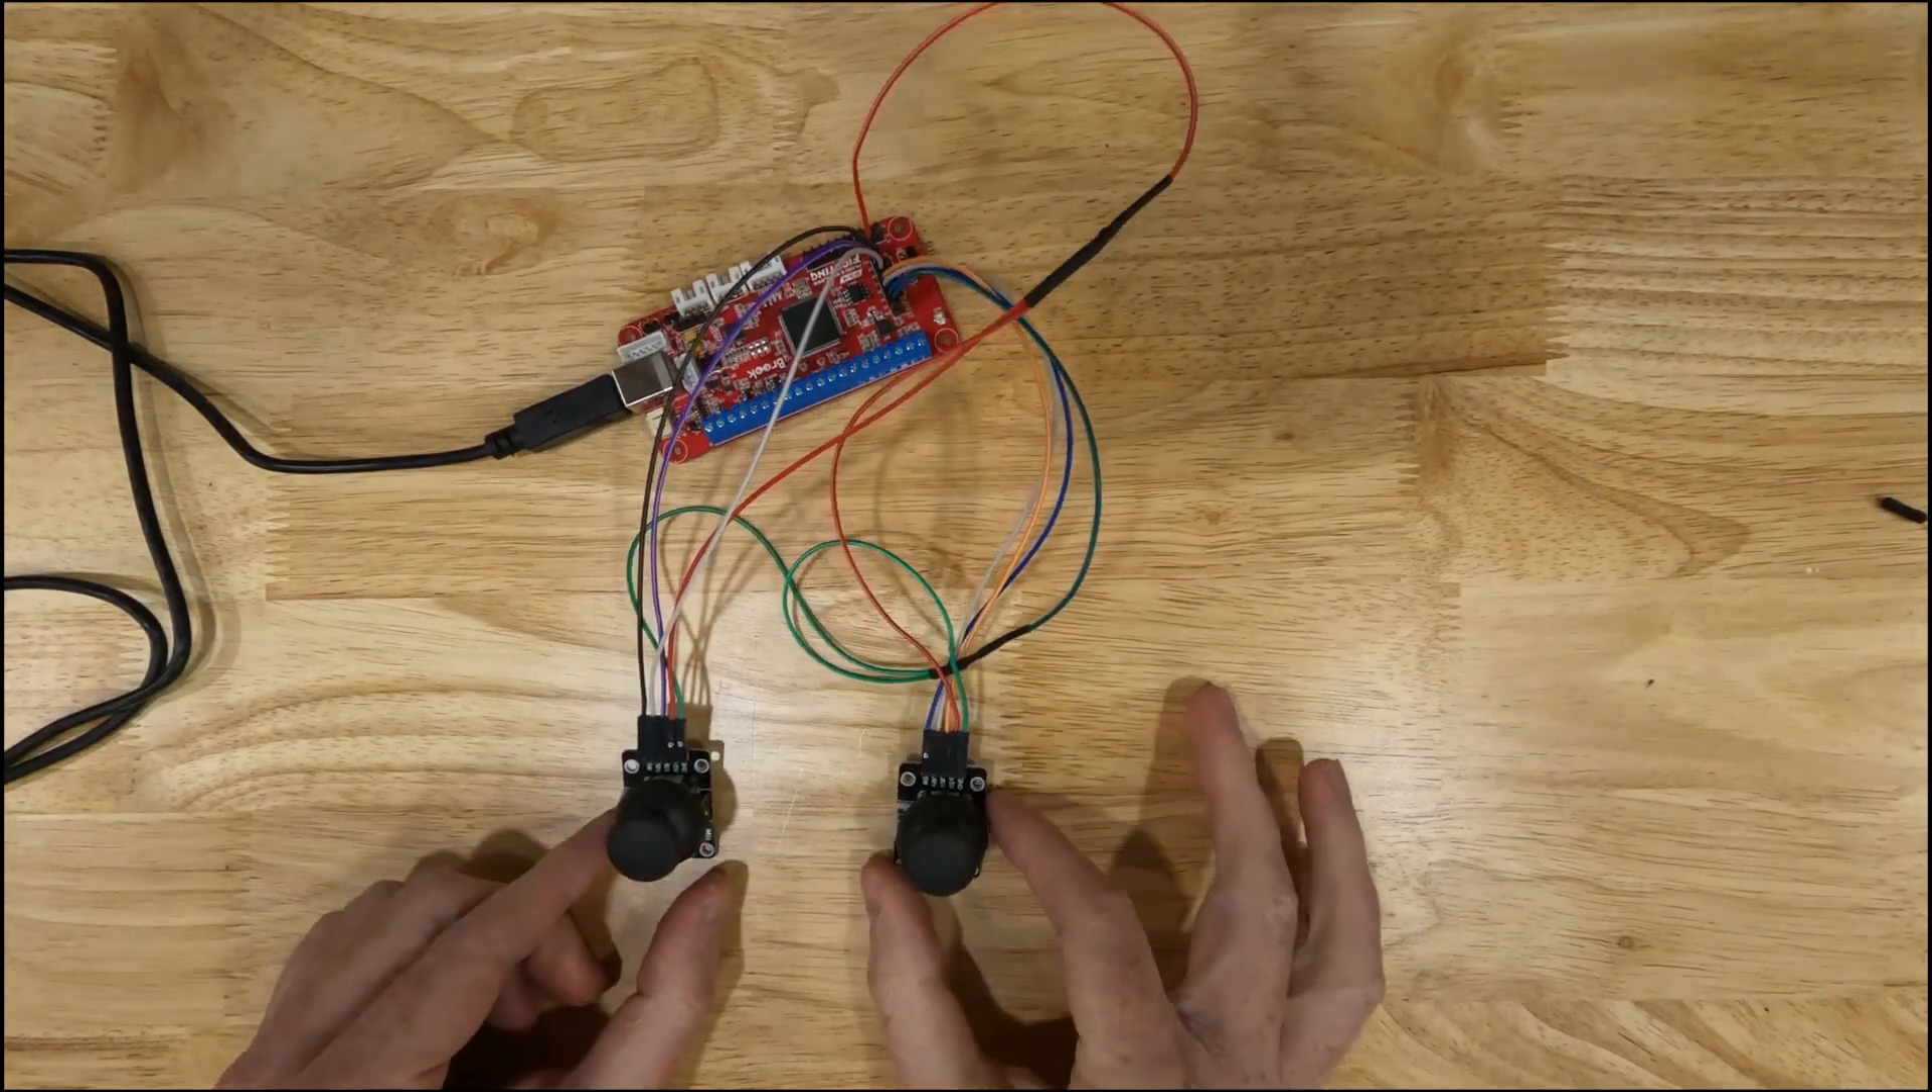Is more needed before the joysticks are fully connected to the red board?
No.